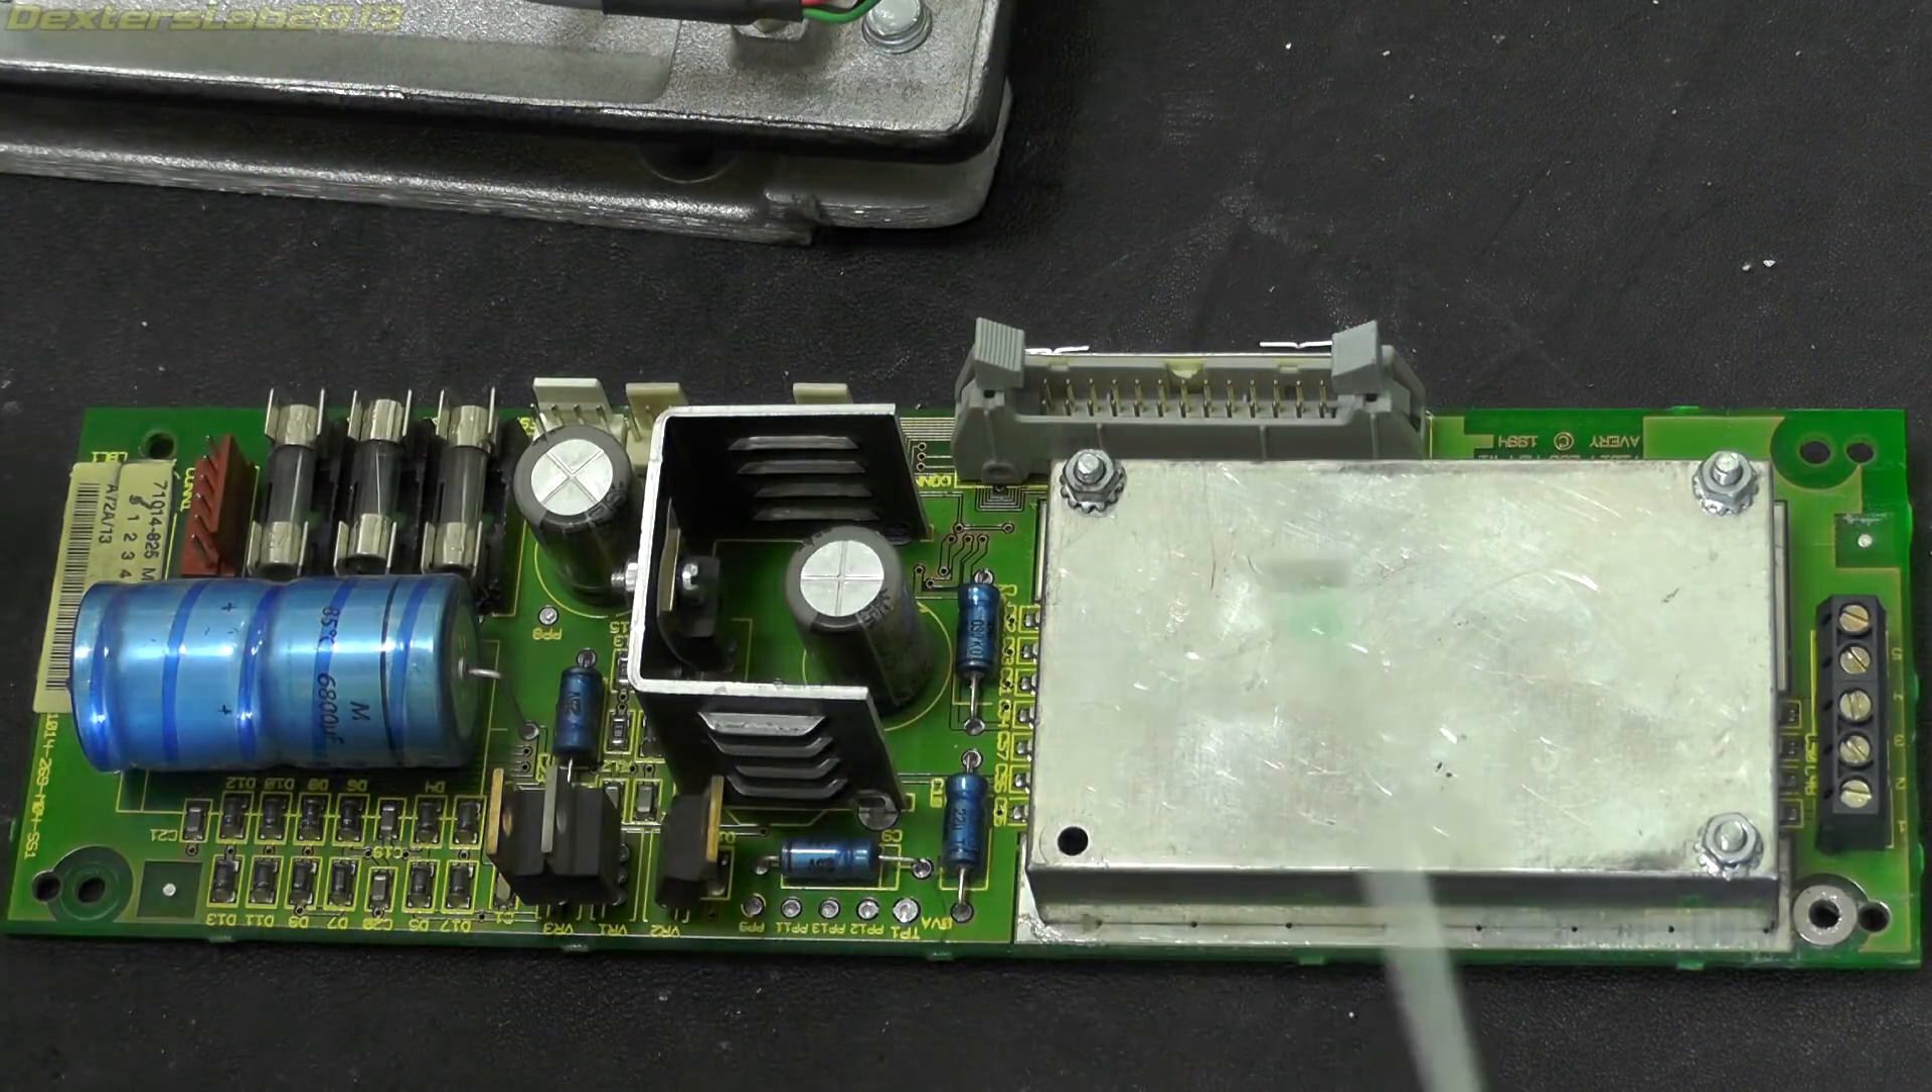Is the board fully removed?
Yes.